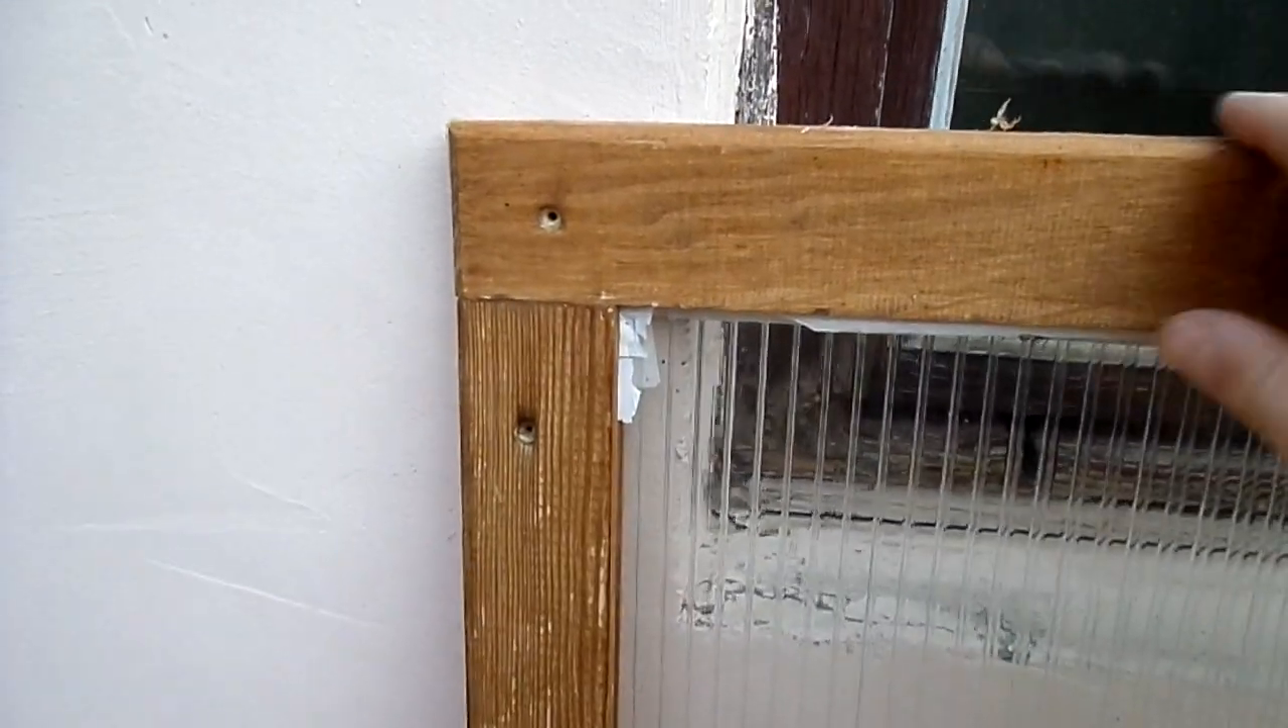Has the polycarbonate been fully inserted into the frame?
Yes.